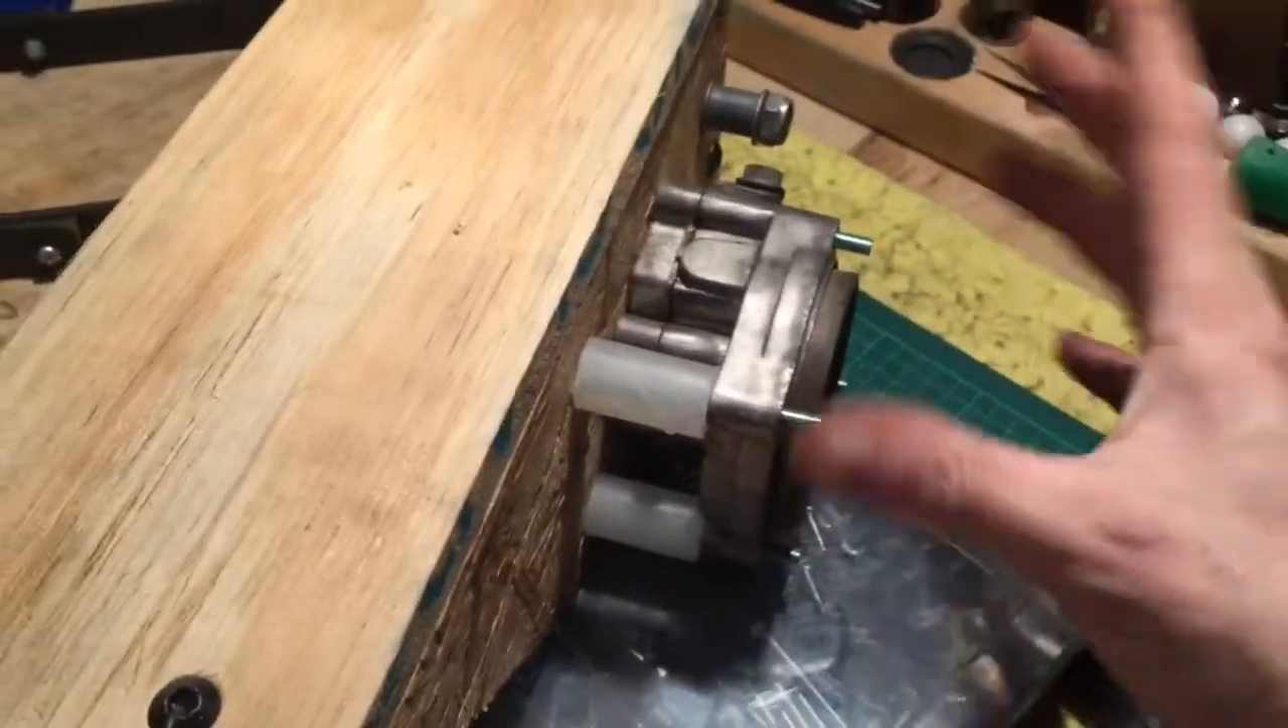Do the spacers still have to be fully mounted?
No.